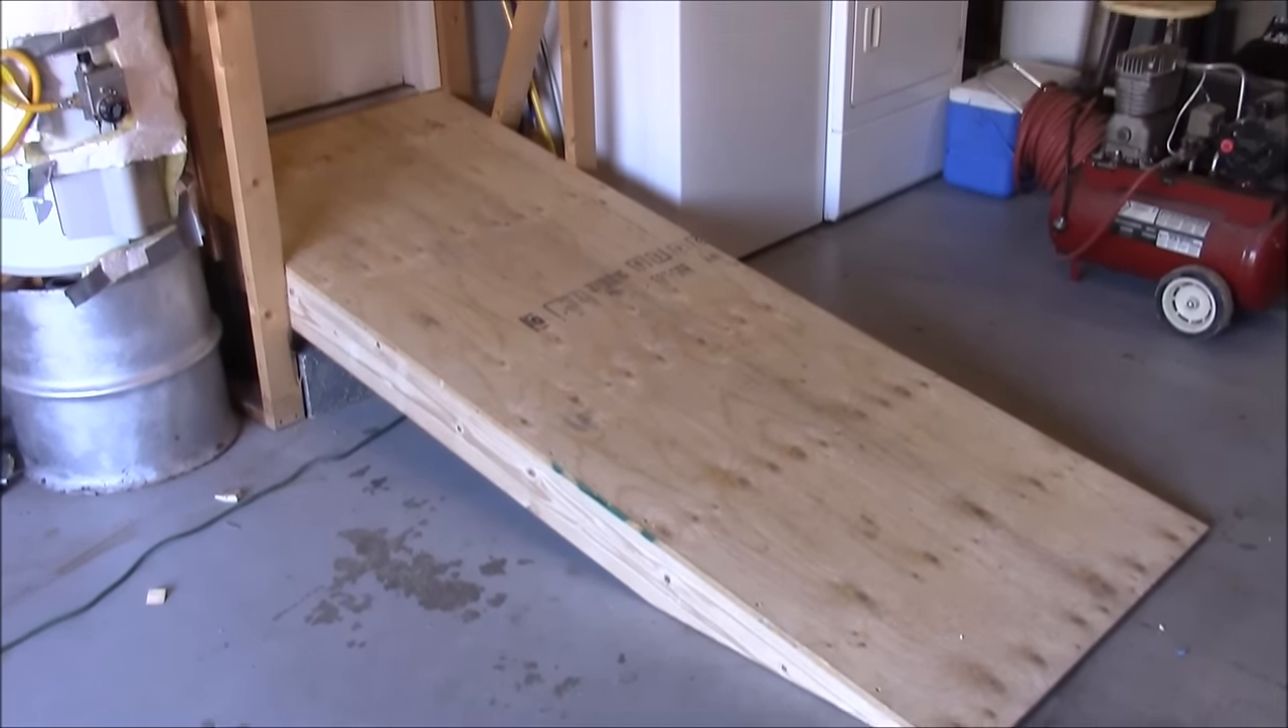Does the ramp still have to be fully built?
No.